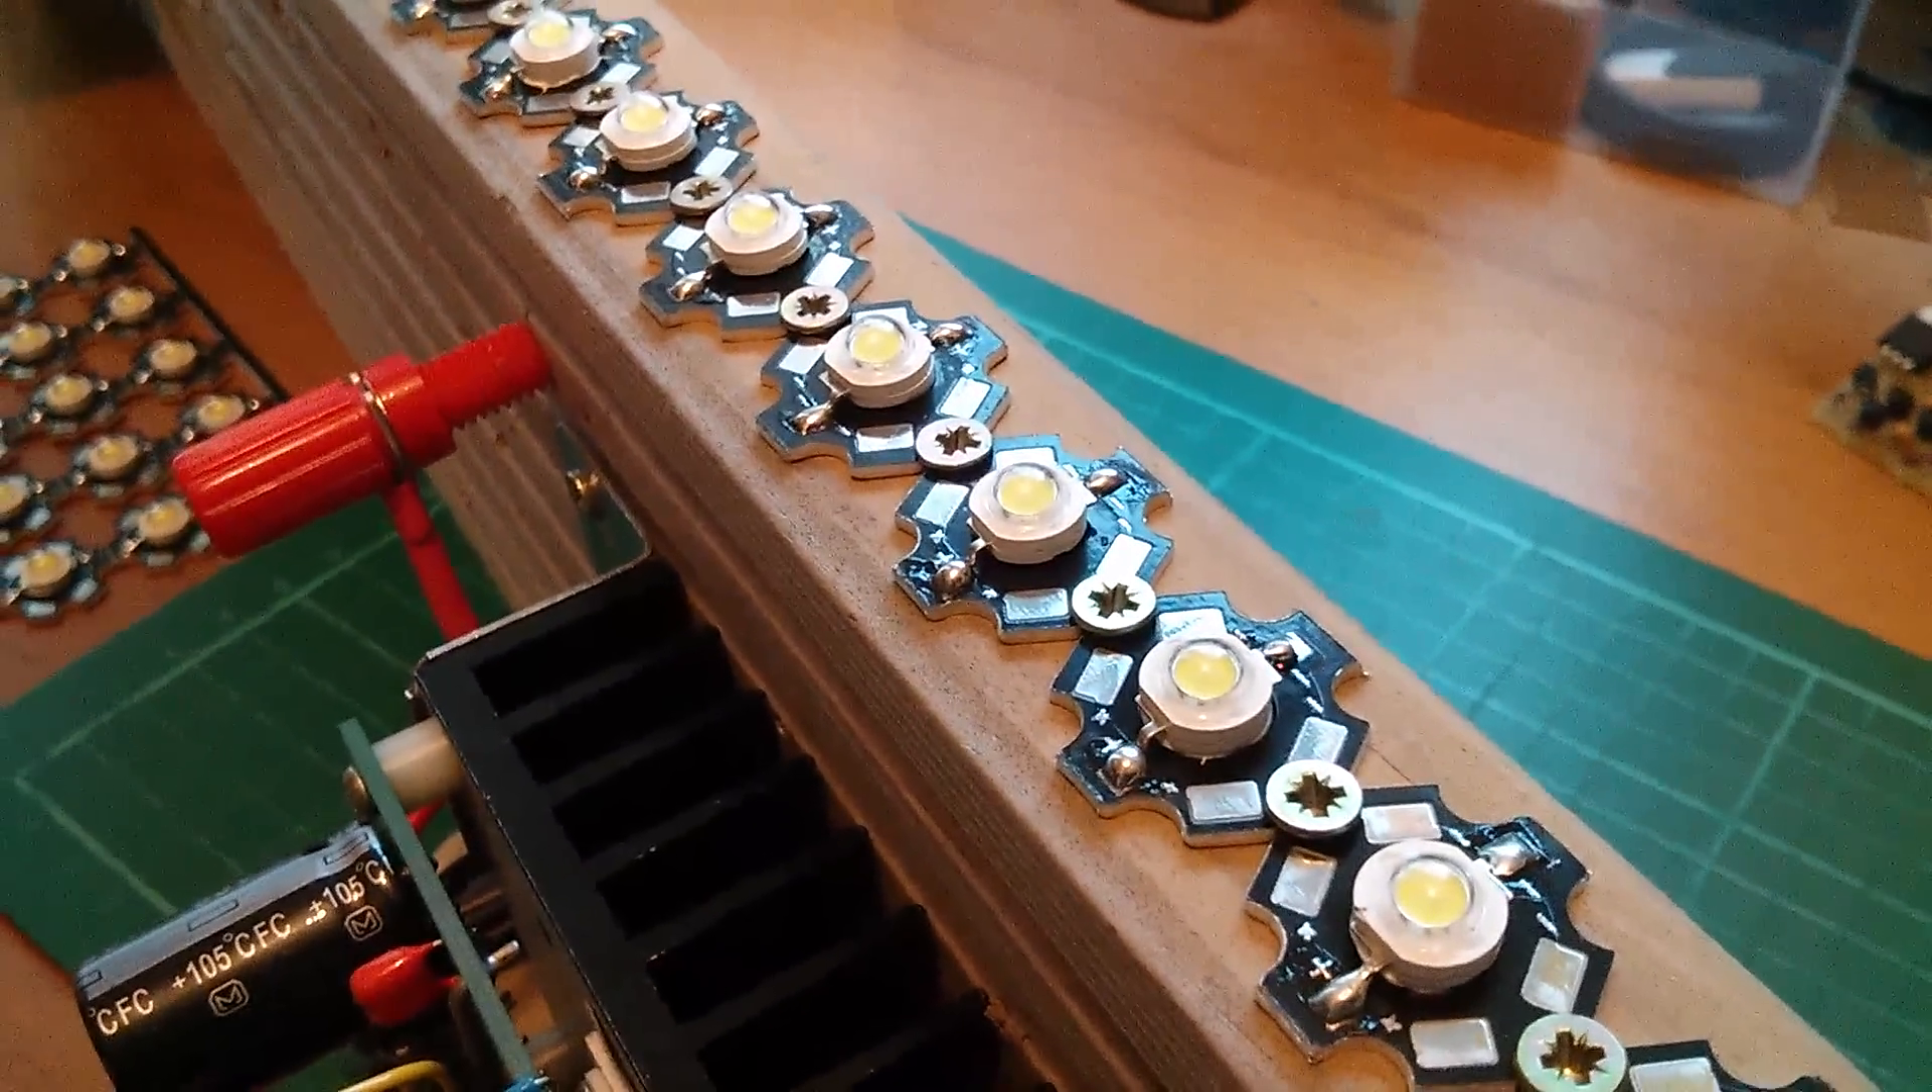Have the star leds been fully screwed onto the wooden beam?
Yes.